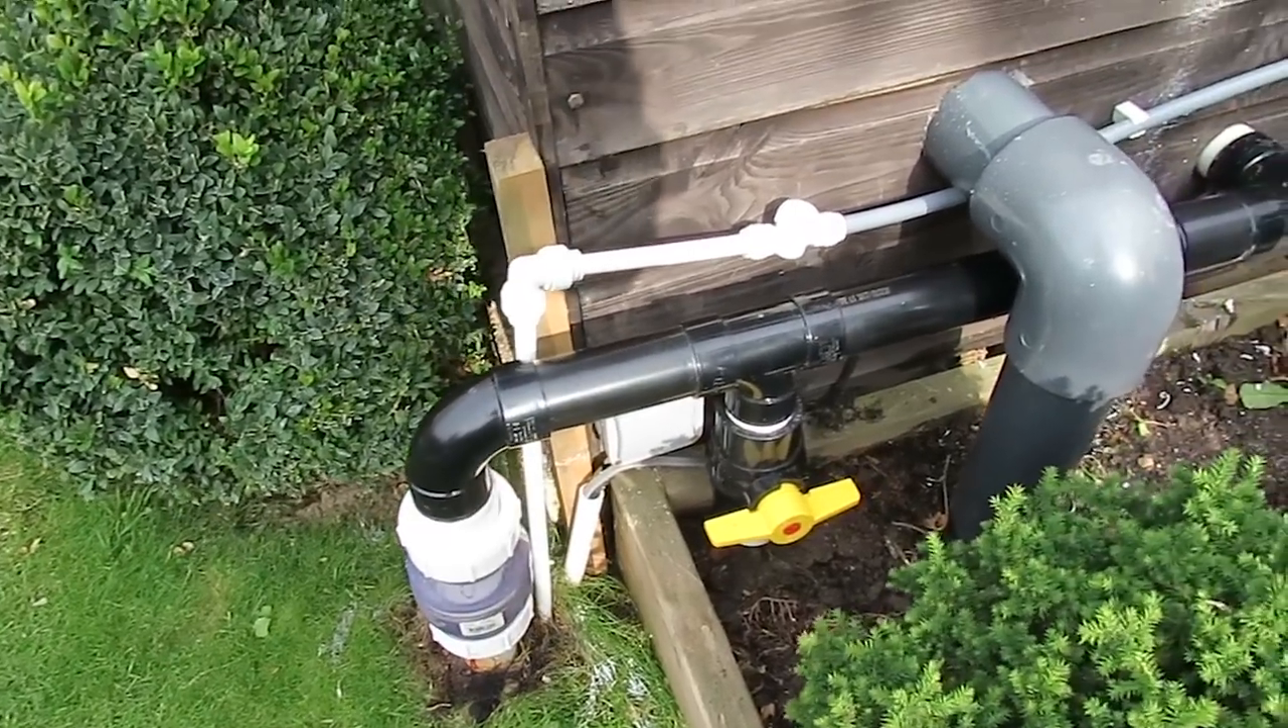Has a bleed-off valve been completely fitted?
Yes.